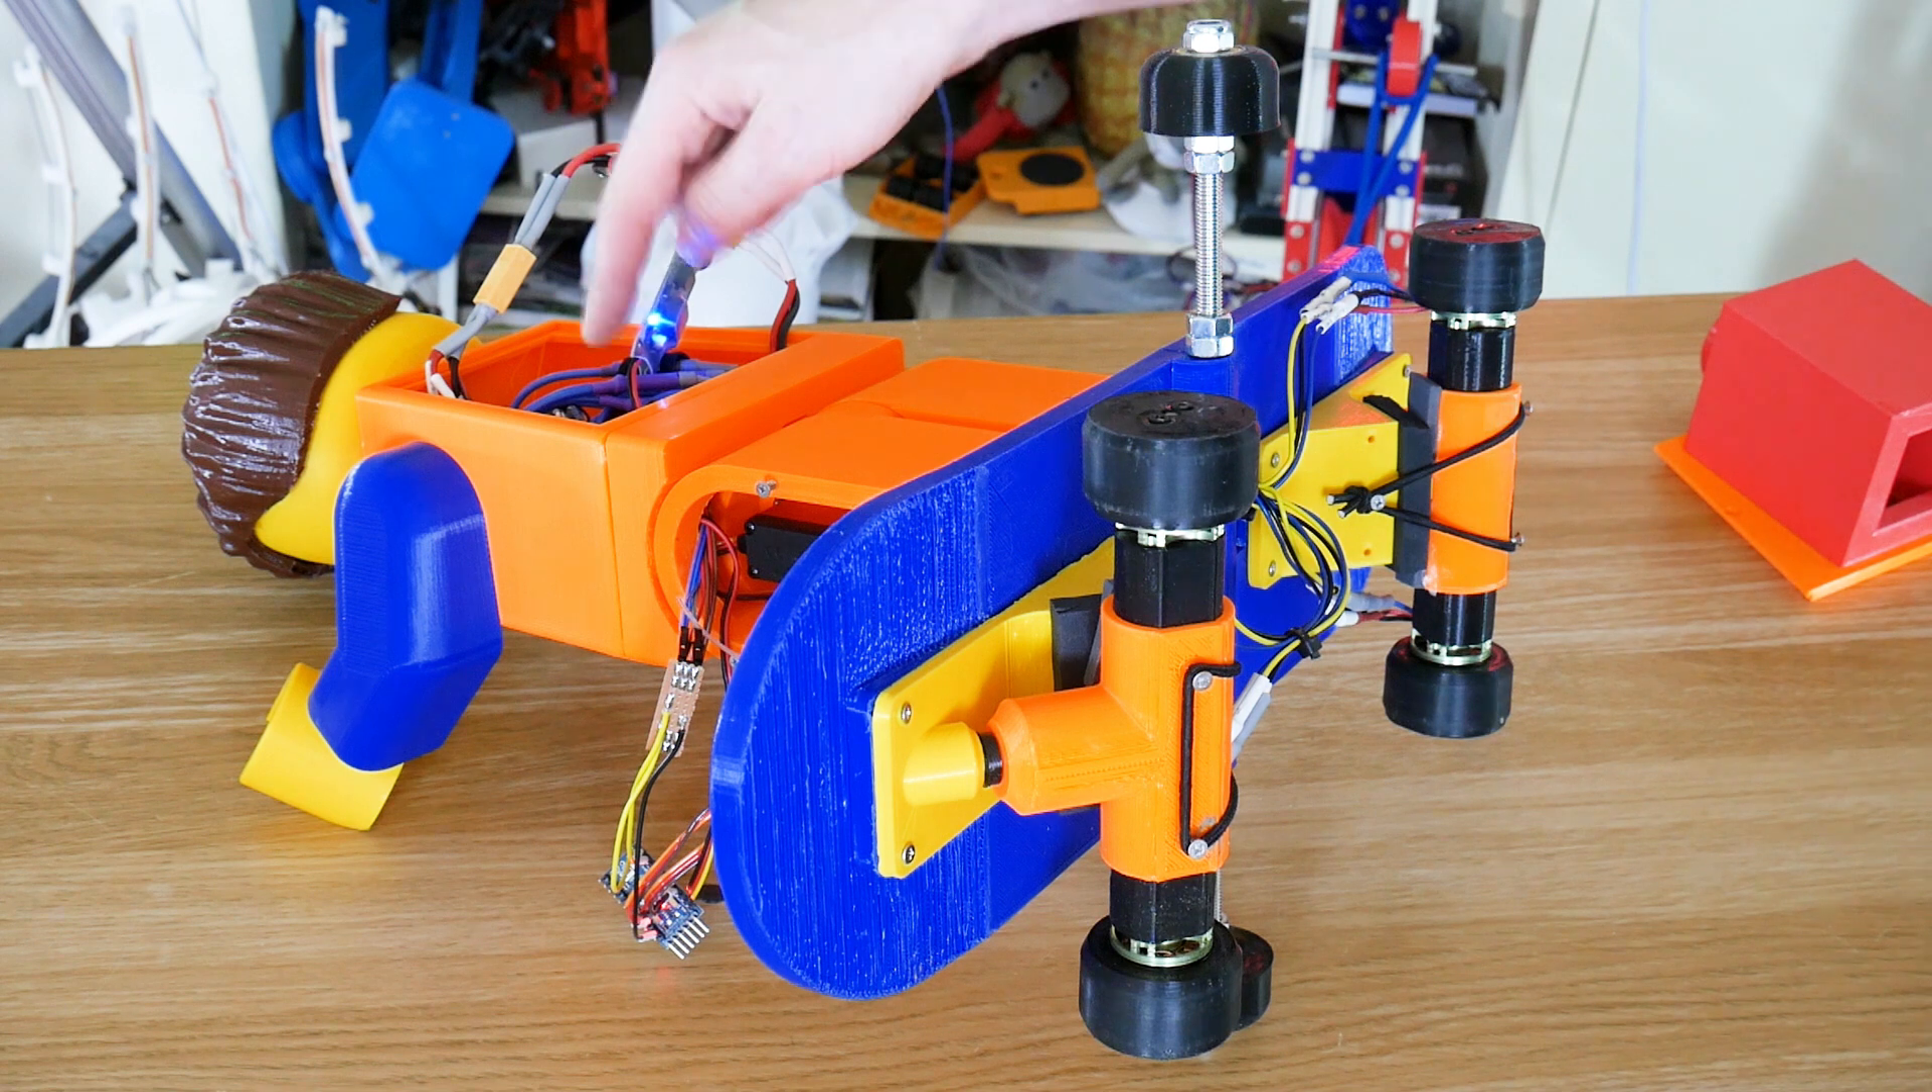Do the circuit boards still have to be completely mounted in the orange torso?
Yes.